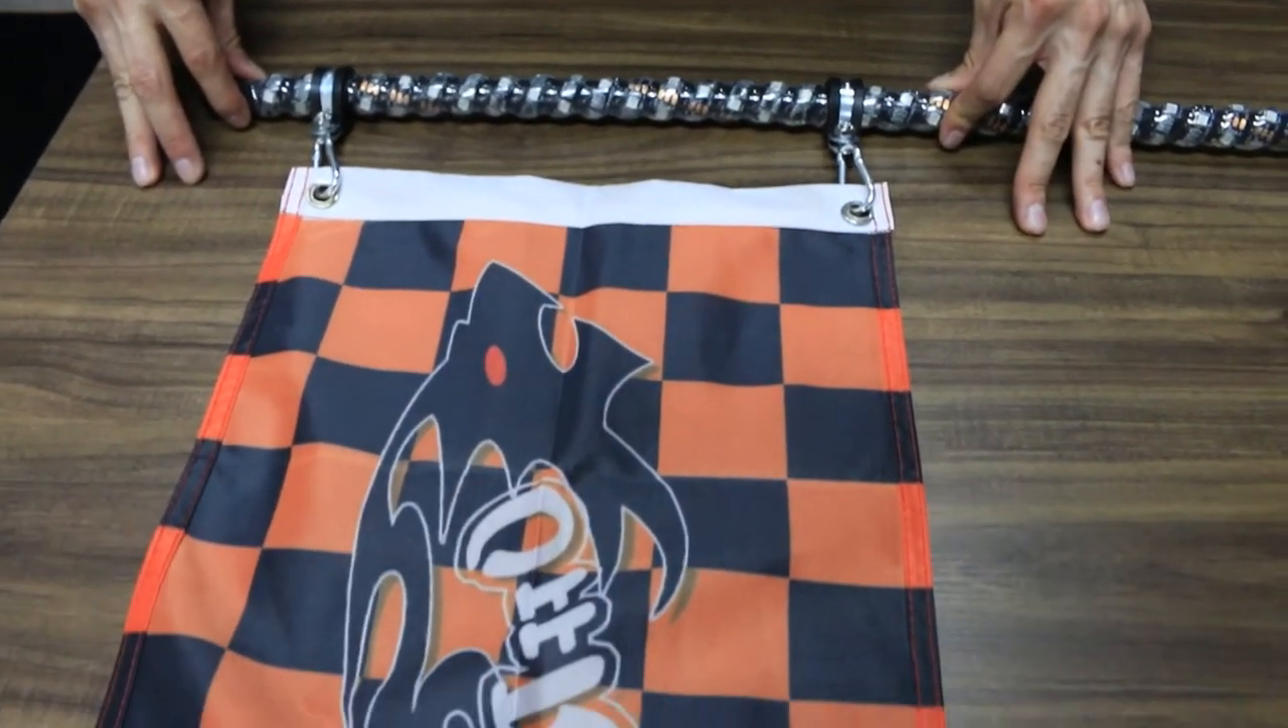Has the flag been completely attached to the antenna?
Yes.